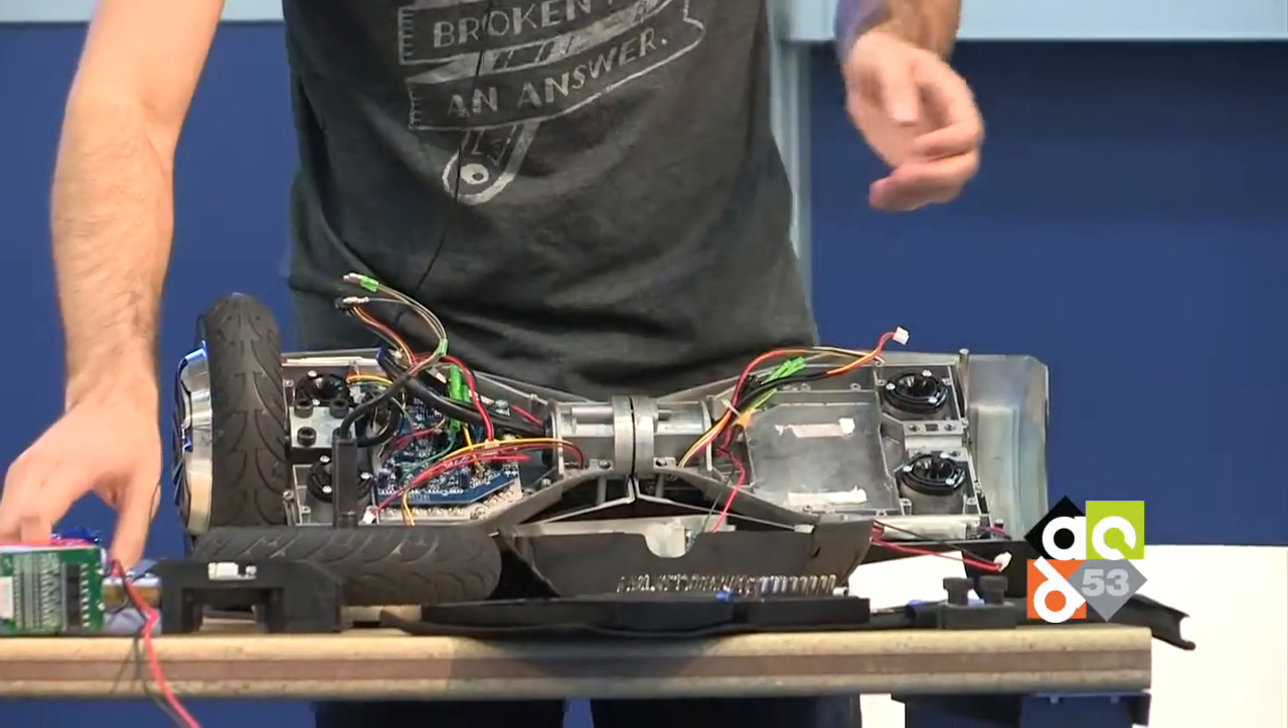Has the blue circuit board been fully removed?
No.